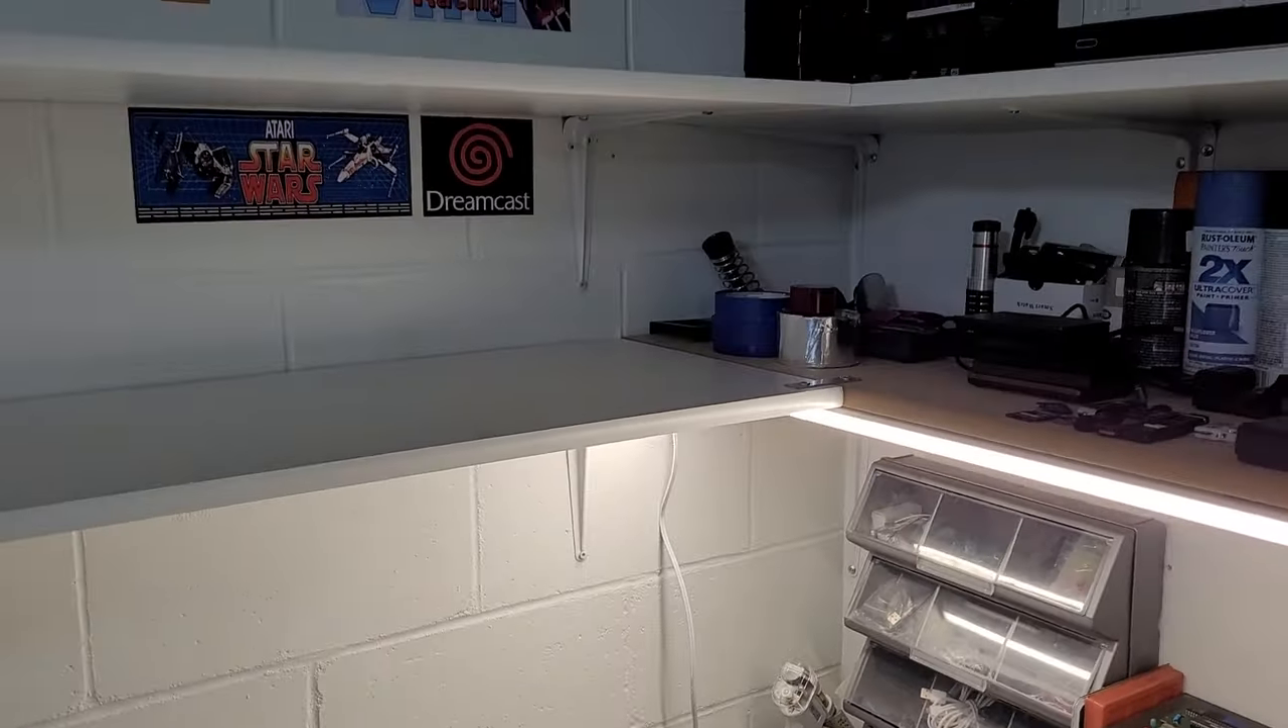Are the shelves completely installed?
Yes.